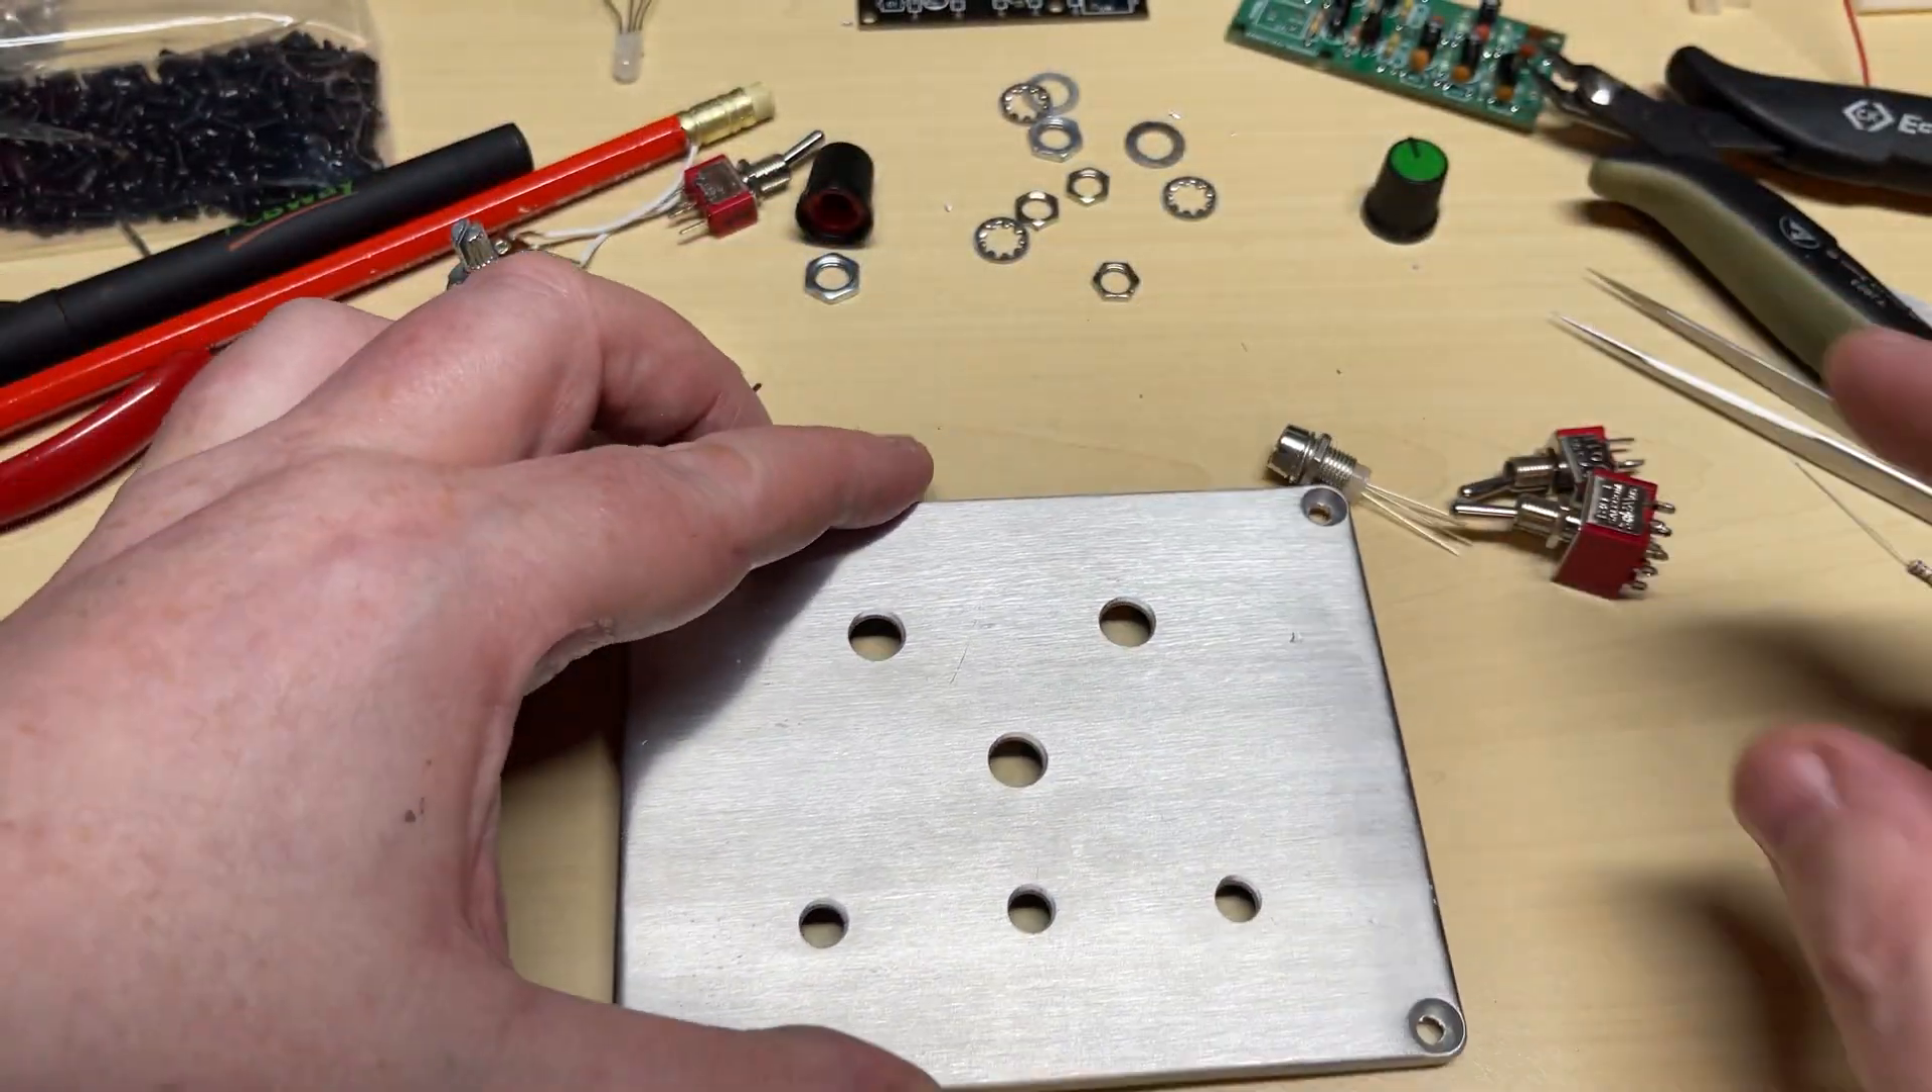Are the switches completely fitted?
No.